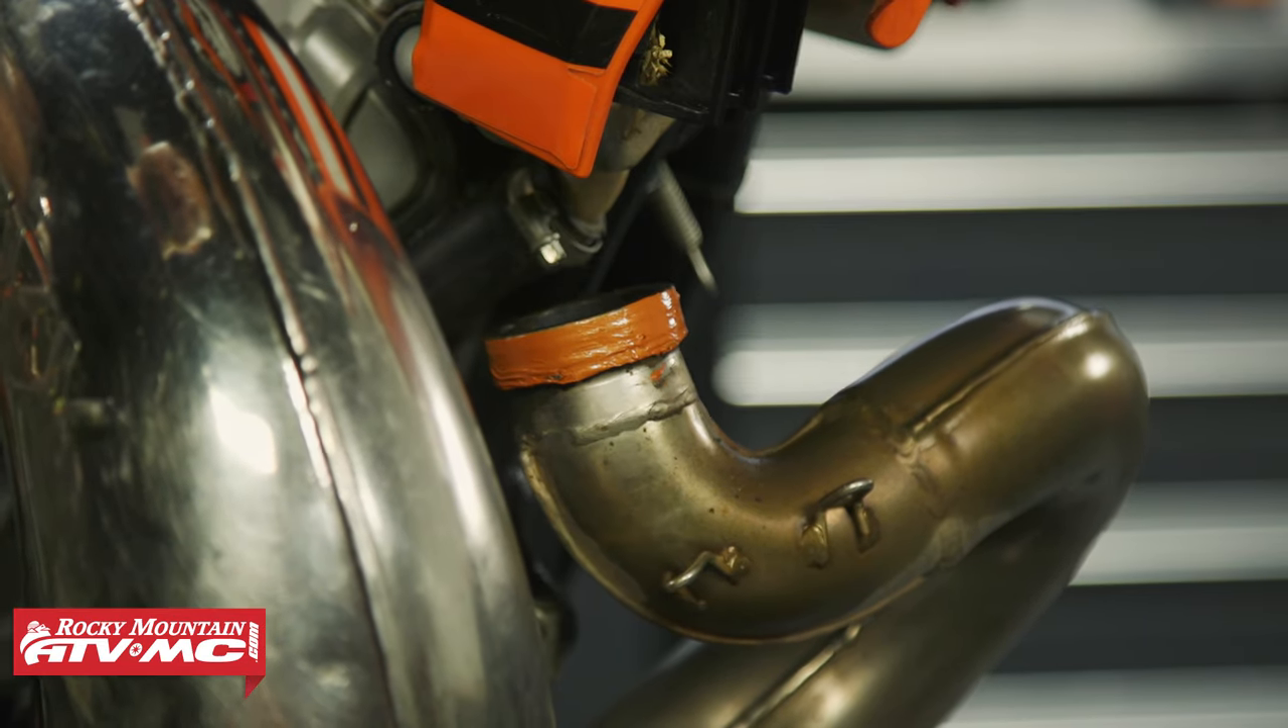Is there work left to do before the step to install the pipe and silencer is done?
Yes.